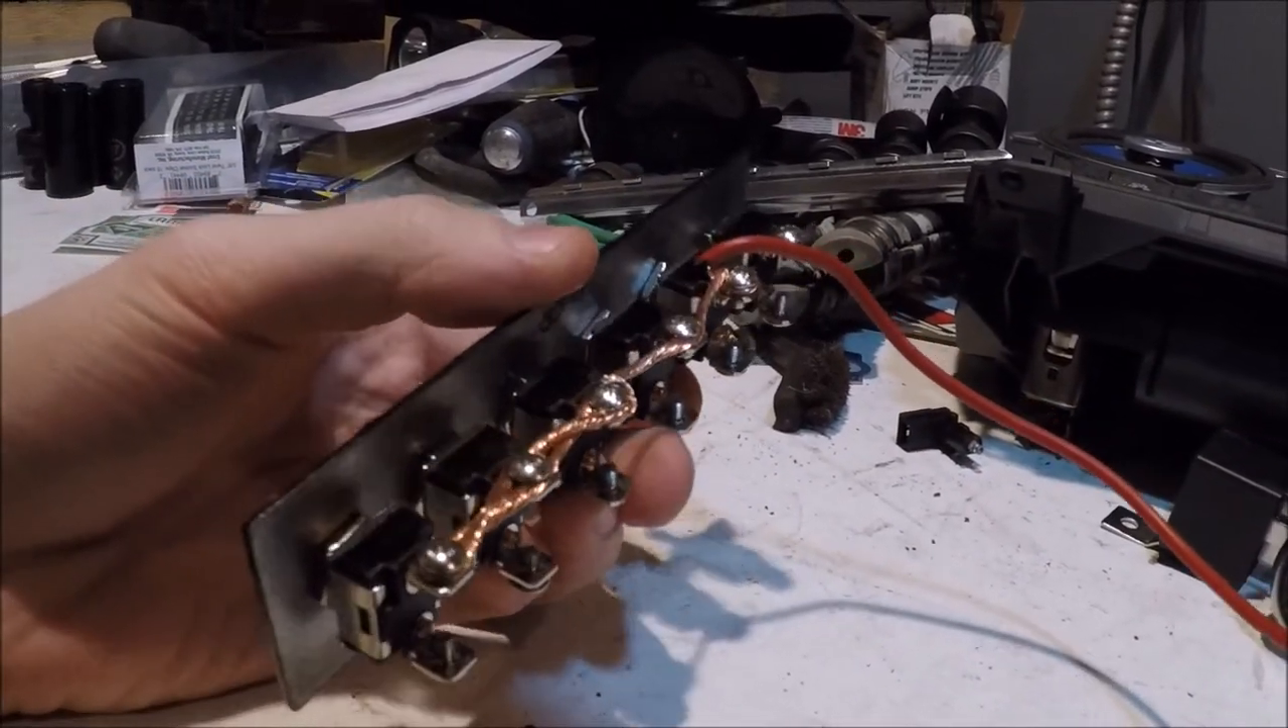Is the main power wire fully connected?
Yes.